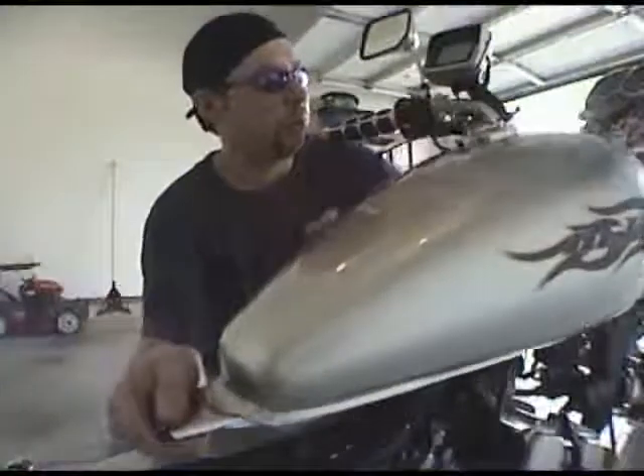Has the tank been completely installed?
No.